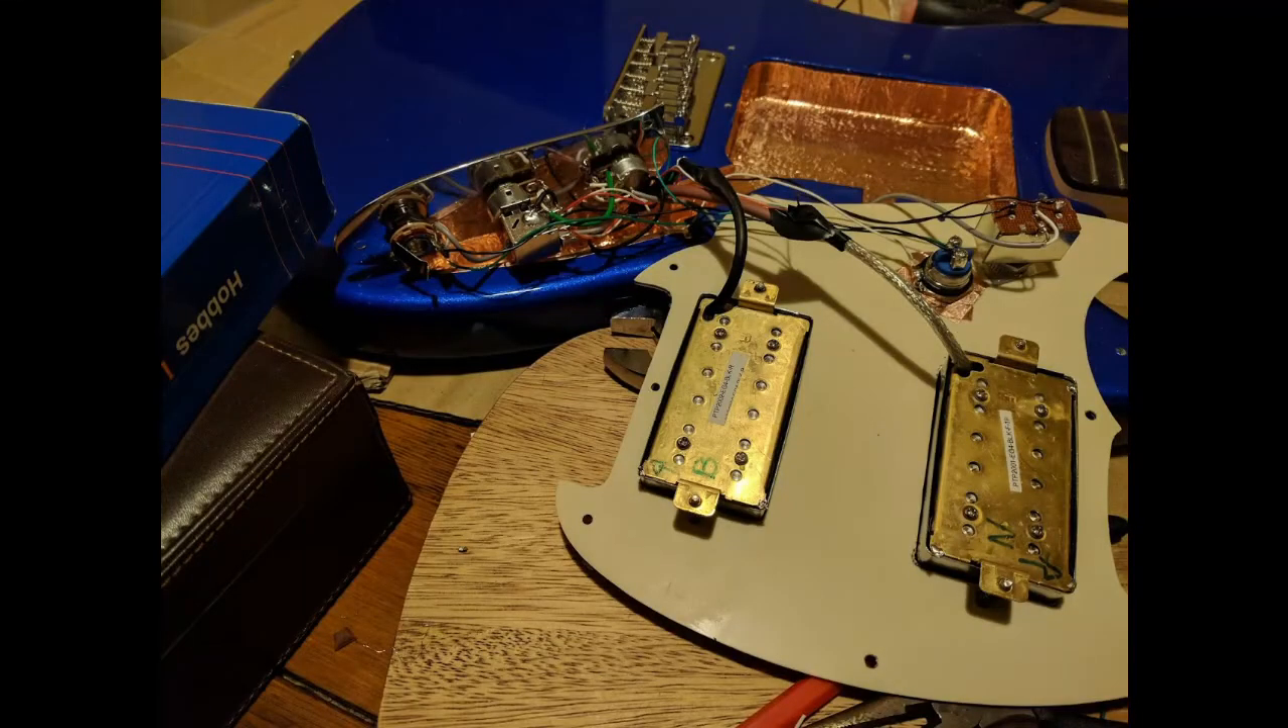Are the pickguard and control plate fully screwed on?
No.